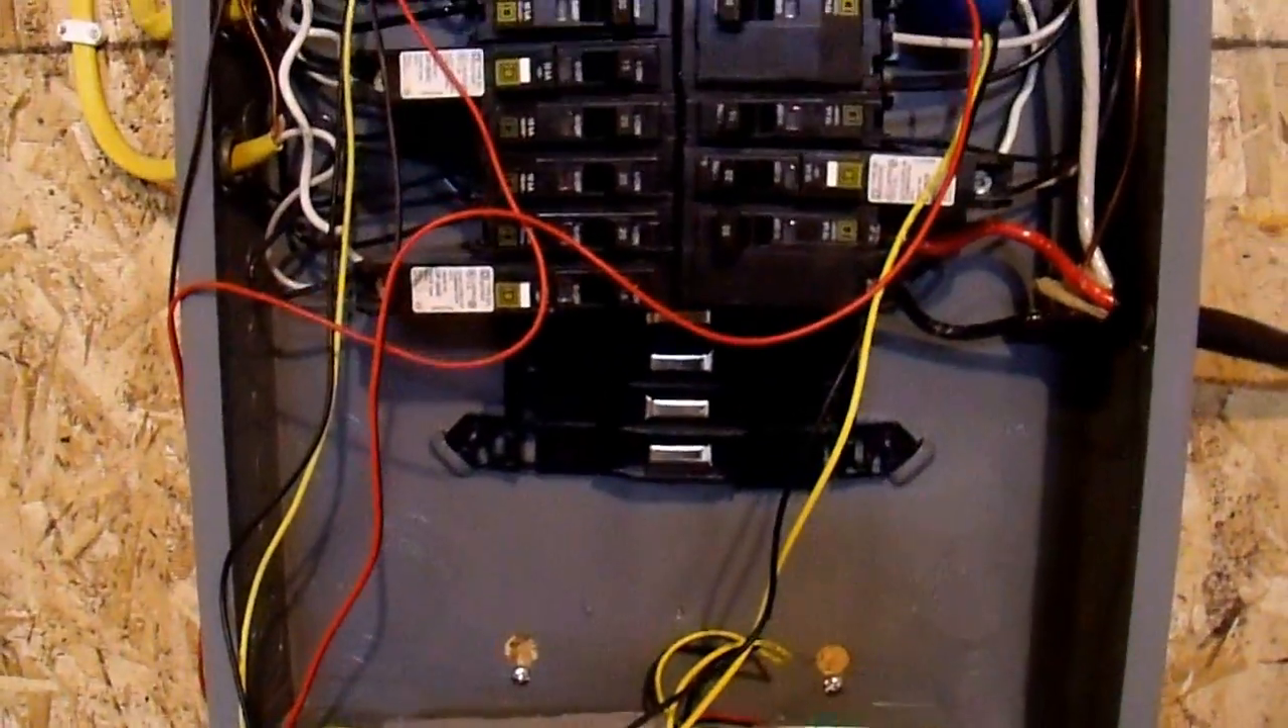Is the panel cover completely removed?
Yes.